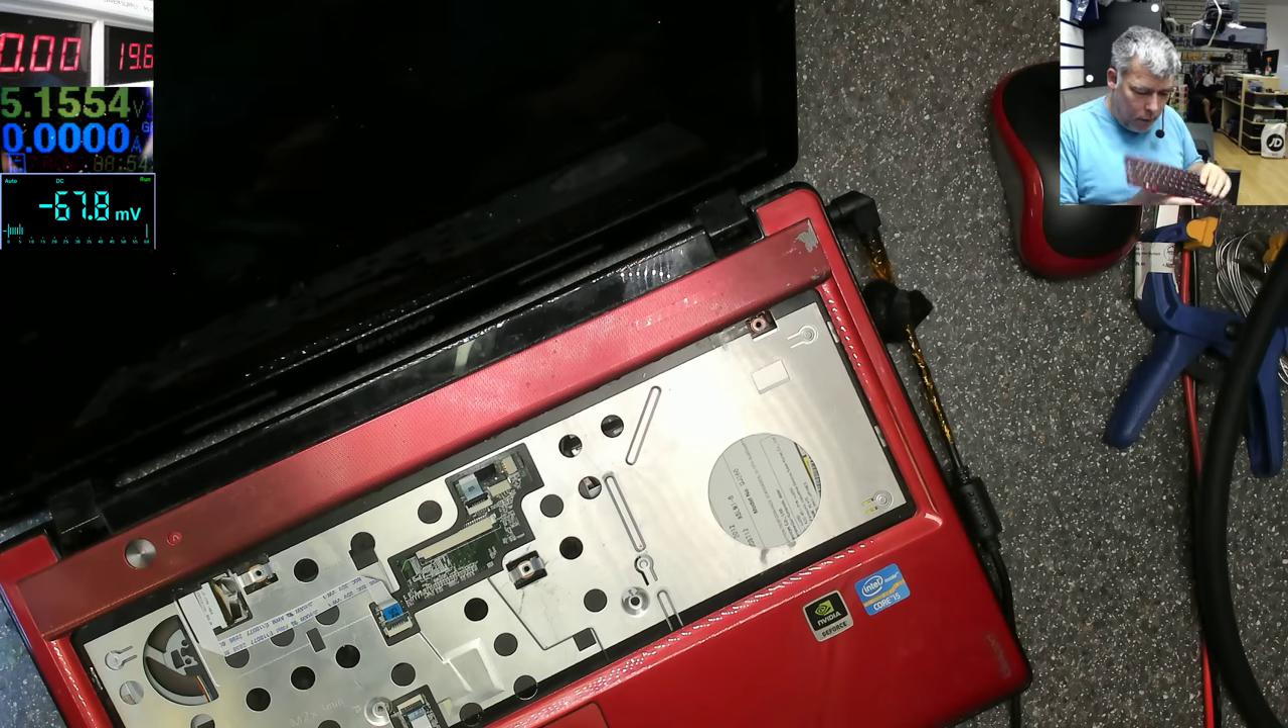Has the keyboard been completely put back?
No.